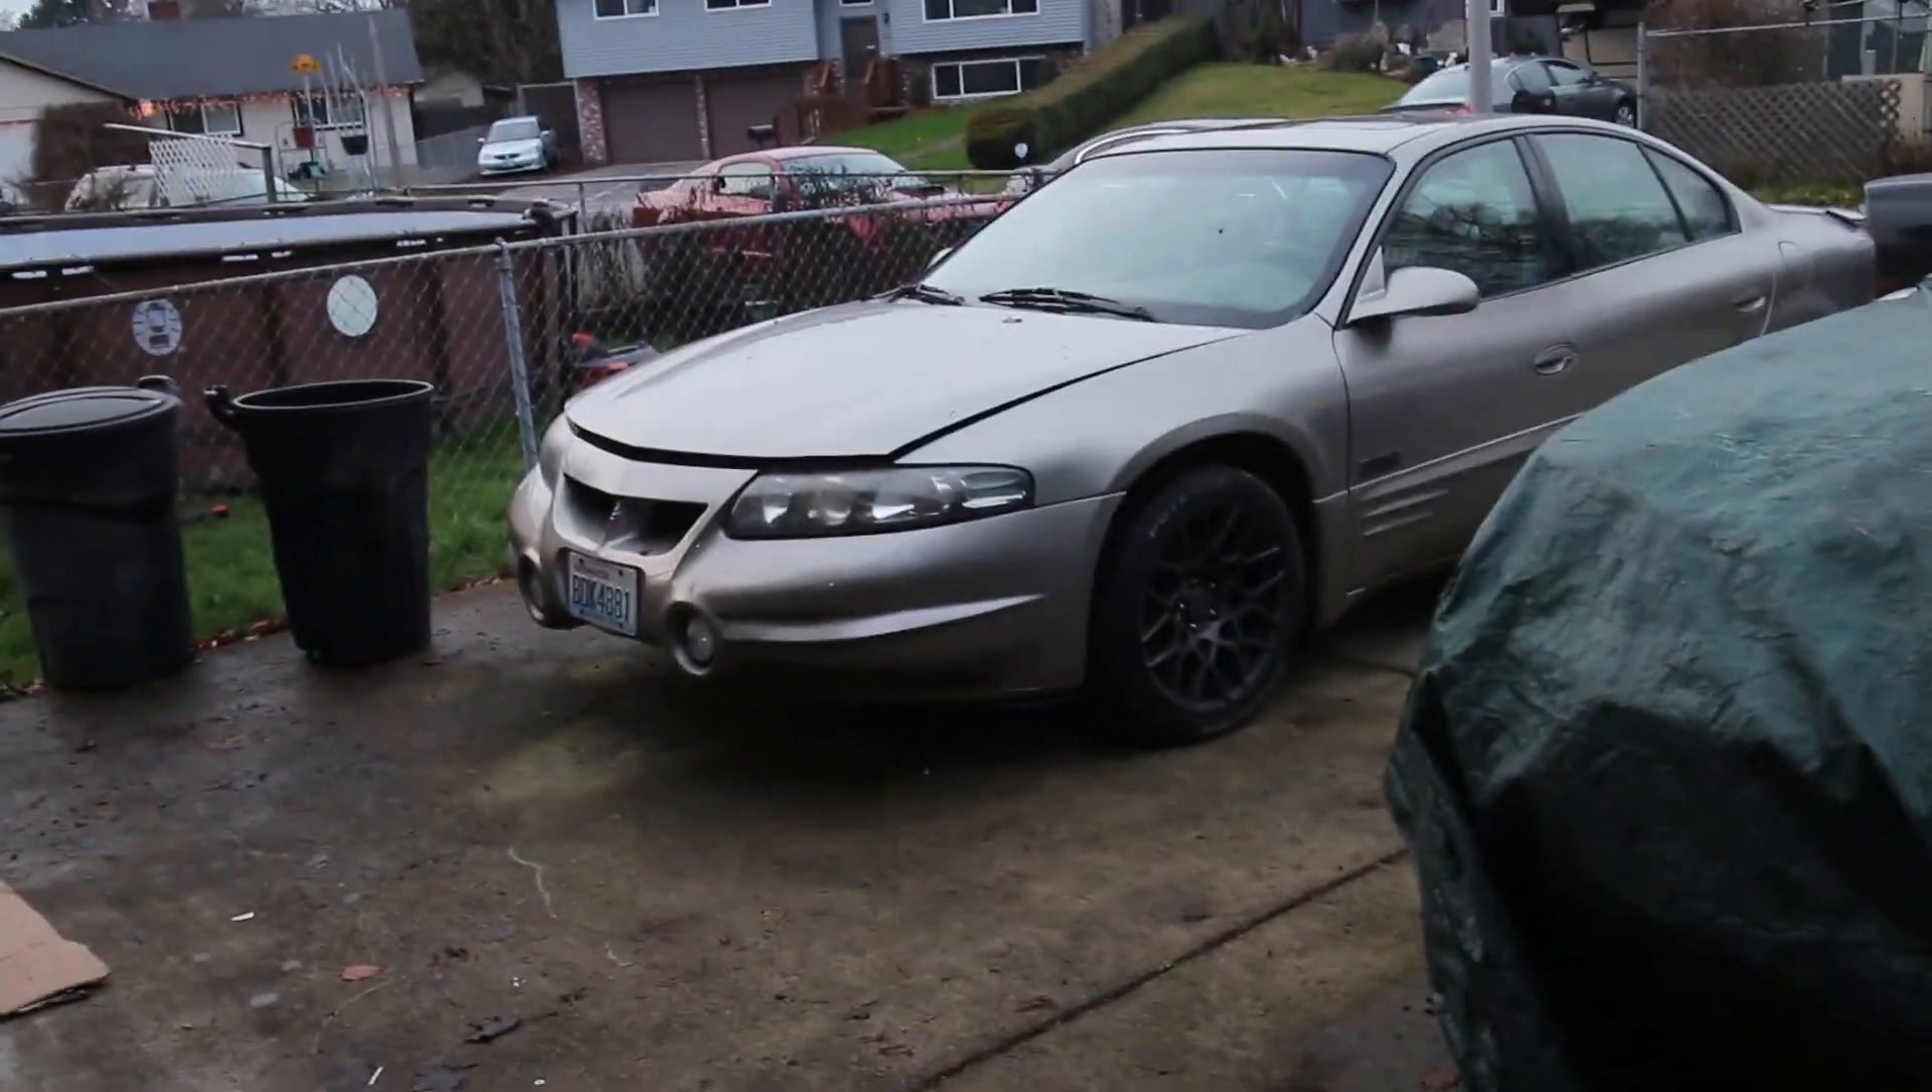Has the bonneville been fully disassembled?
No.